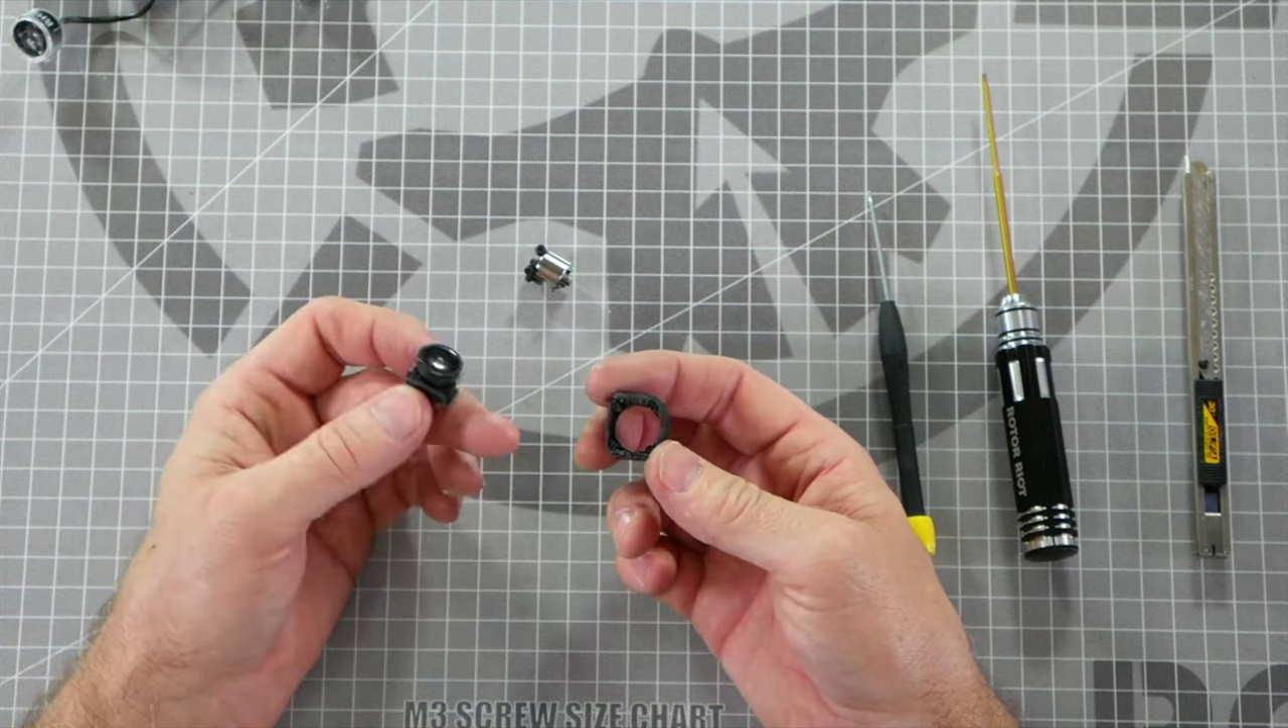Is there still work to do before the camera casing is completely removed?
No.